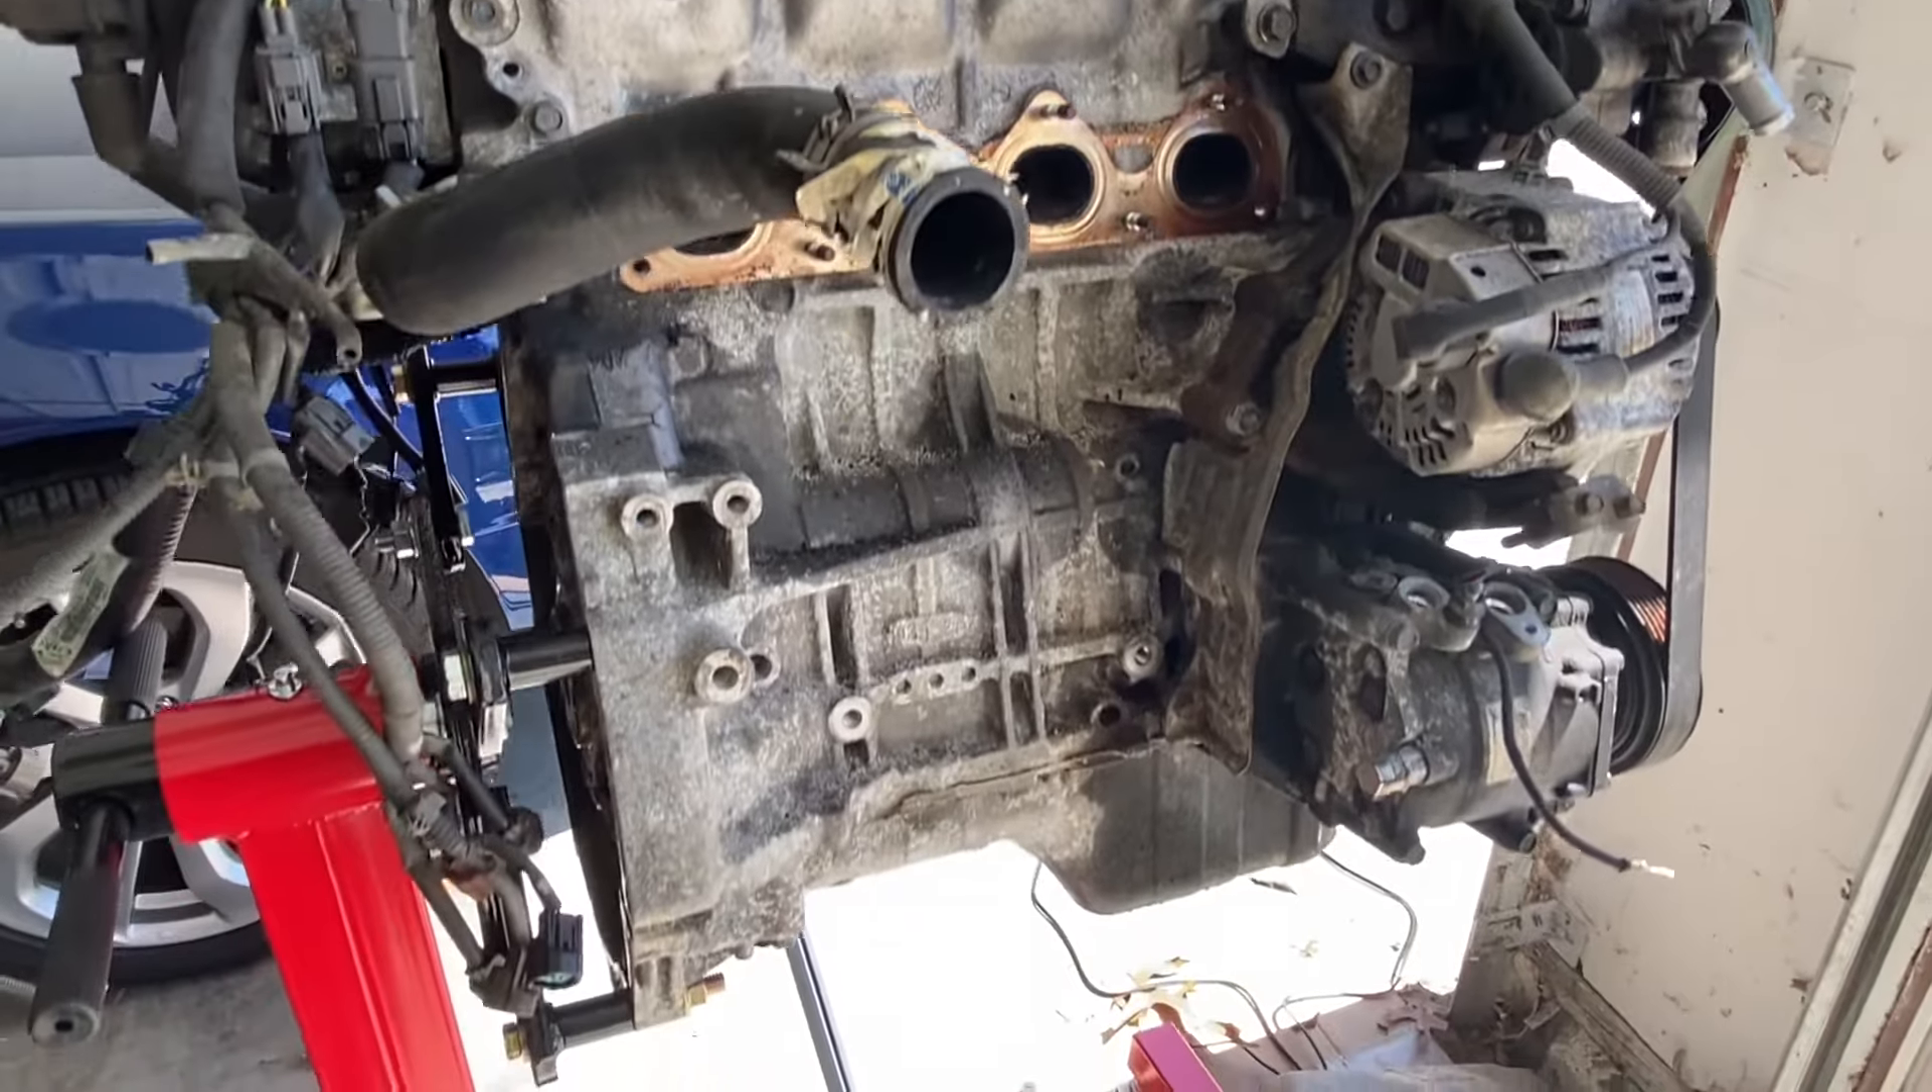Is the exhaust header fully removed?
Yes.